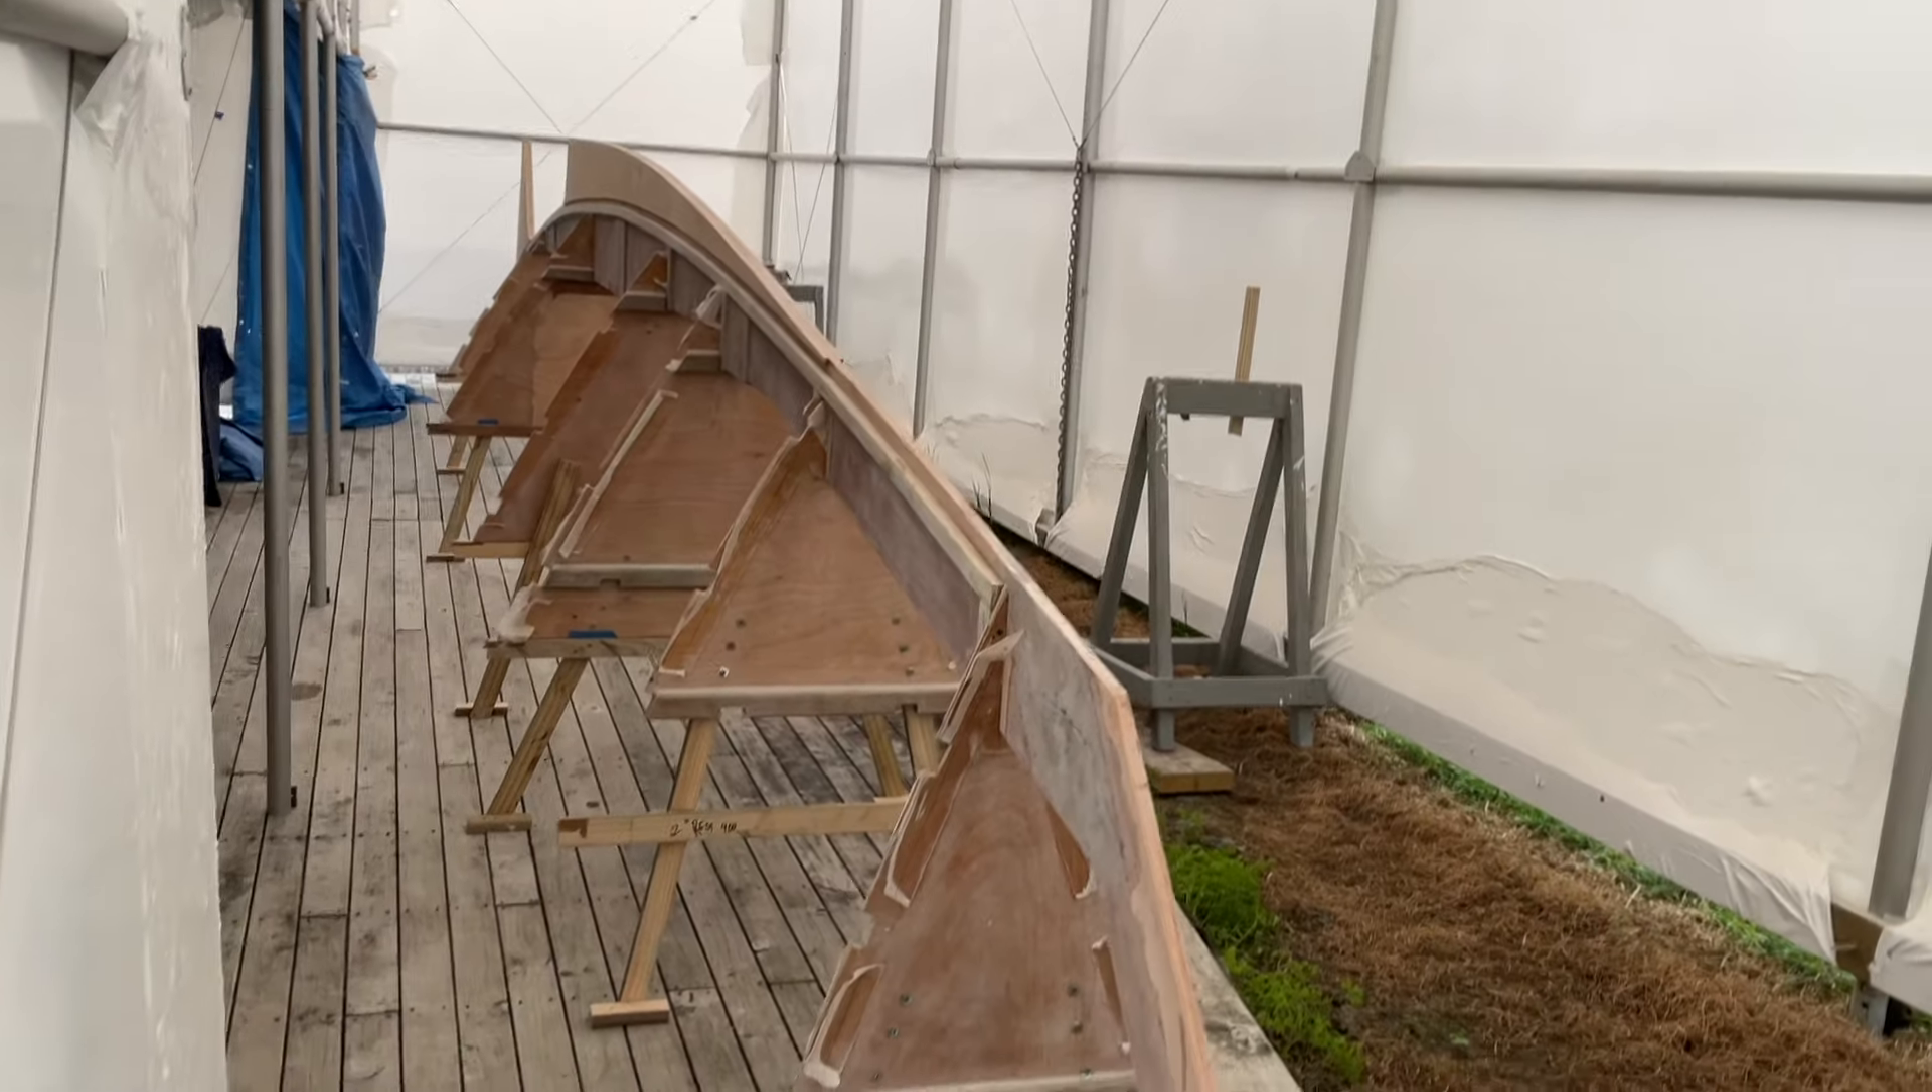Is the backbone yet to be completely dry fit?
No.